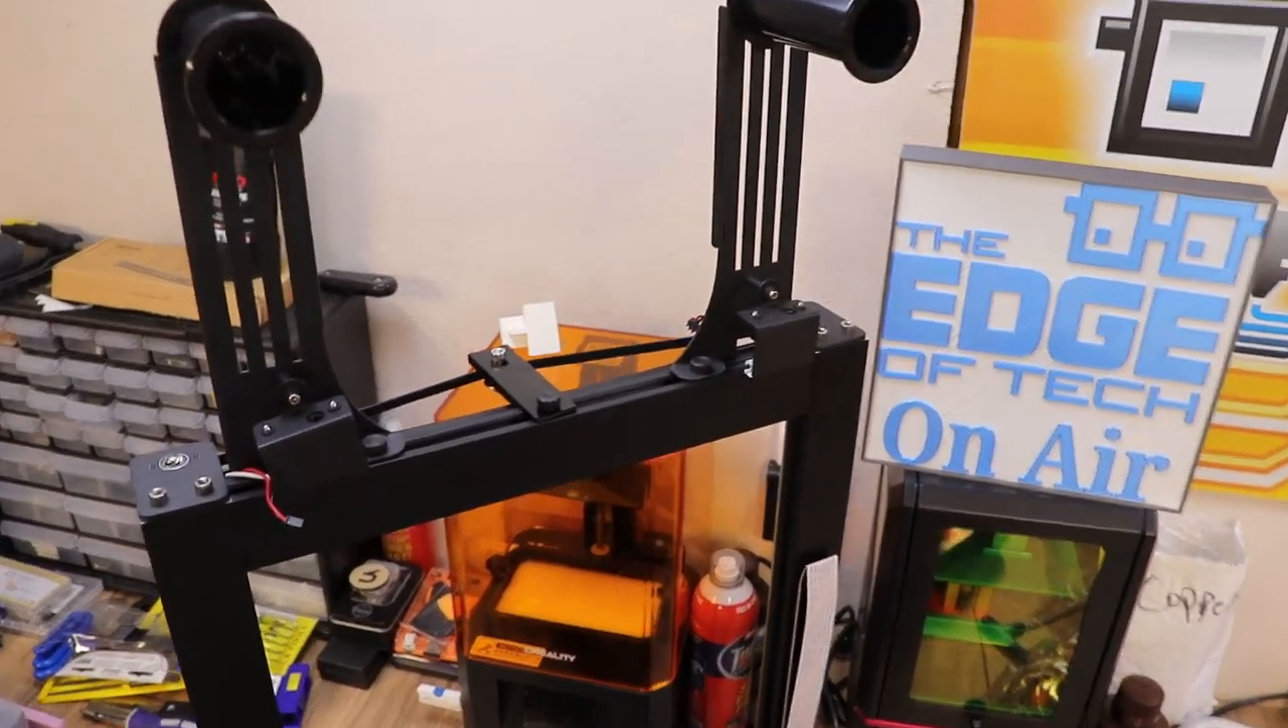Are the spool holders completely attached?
Yes.